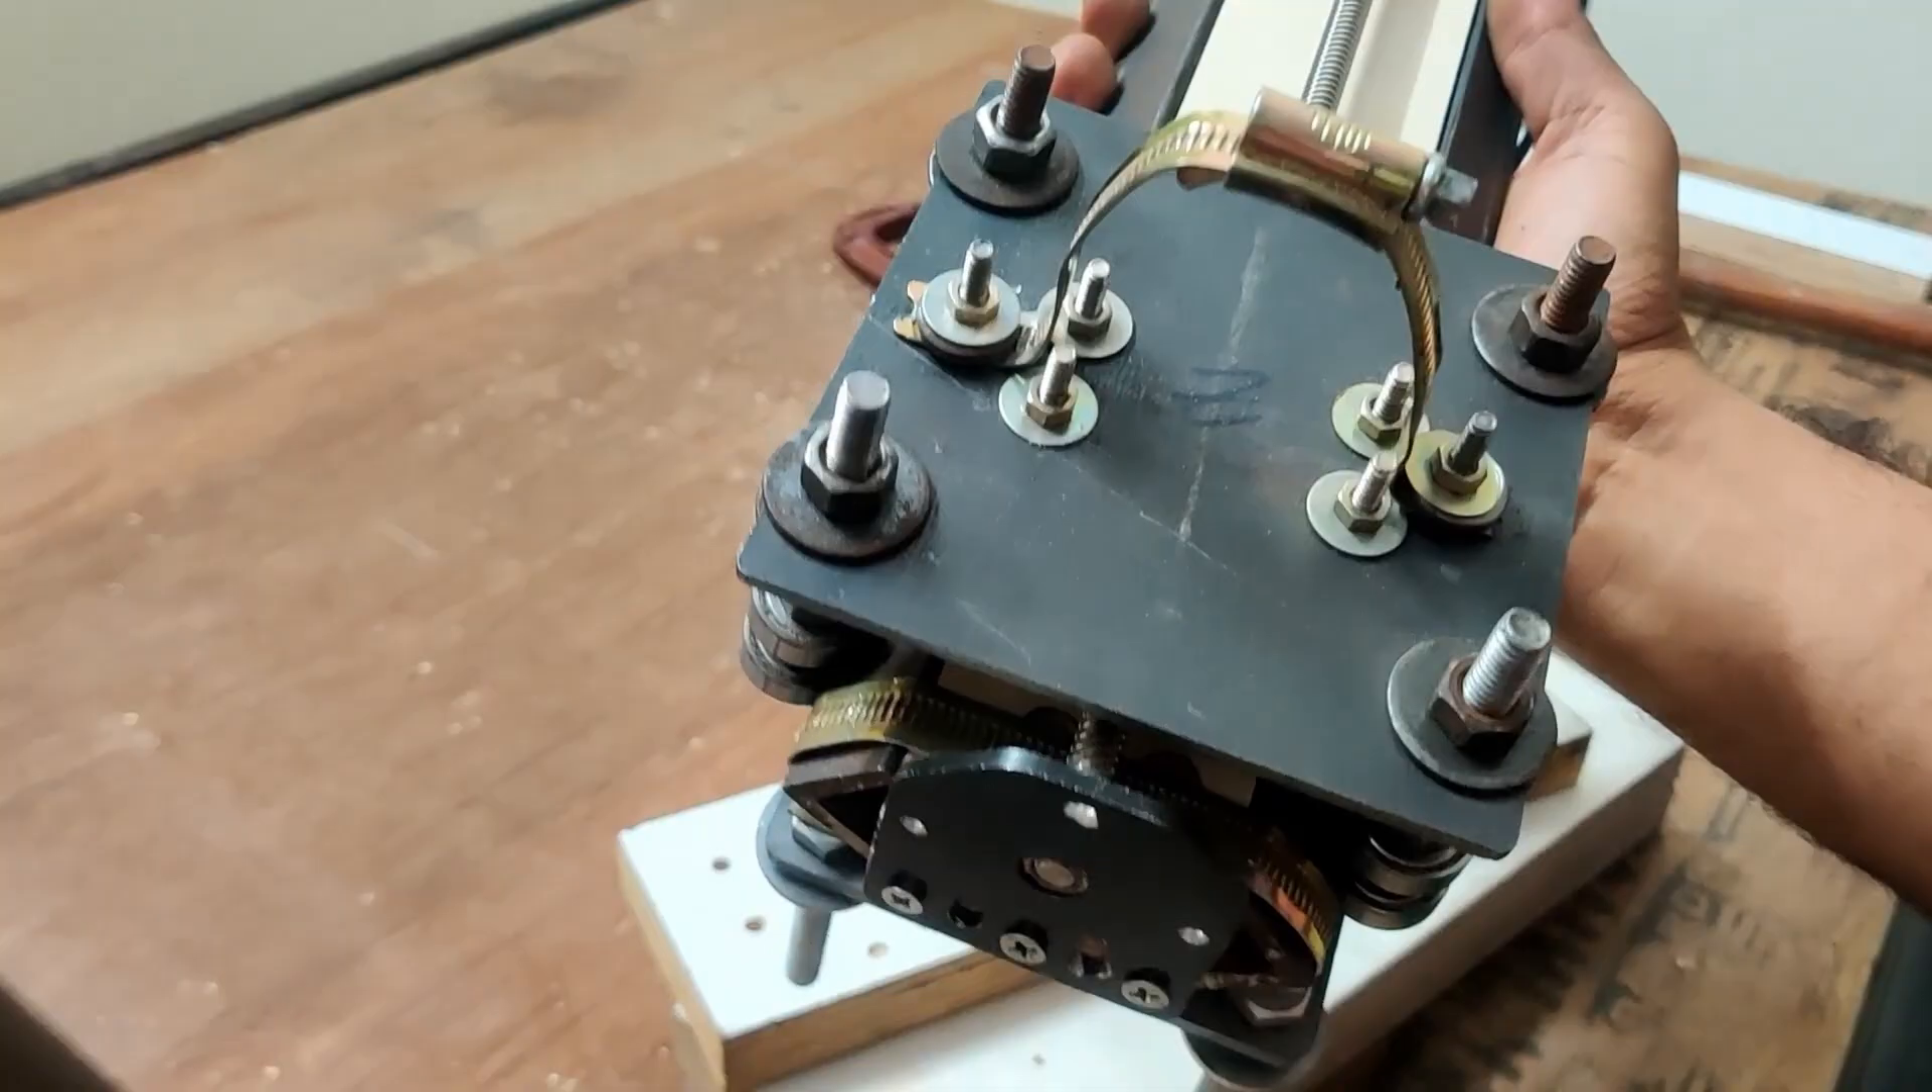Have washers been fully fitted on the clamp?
Yes.